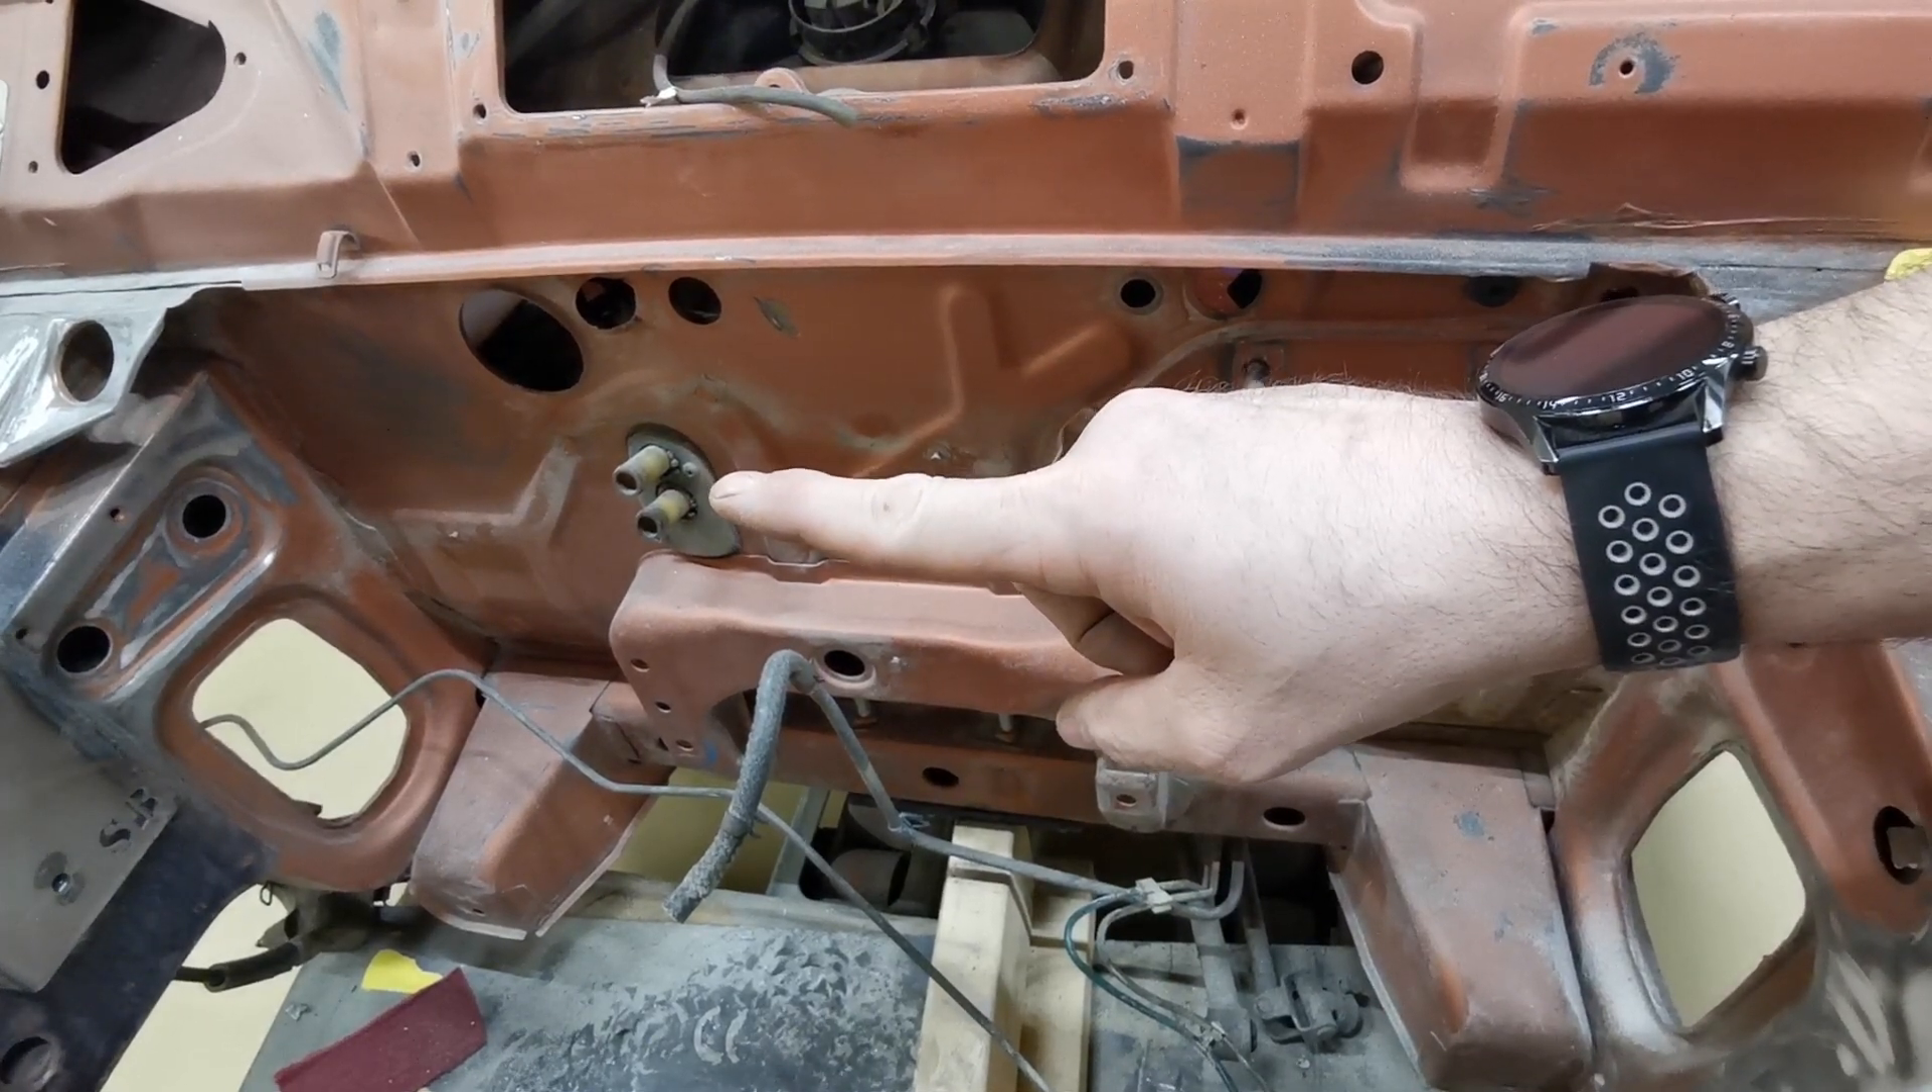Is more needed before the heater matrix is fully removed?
Yes.